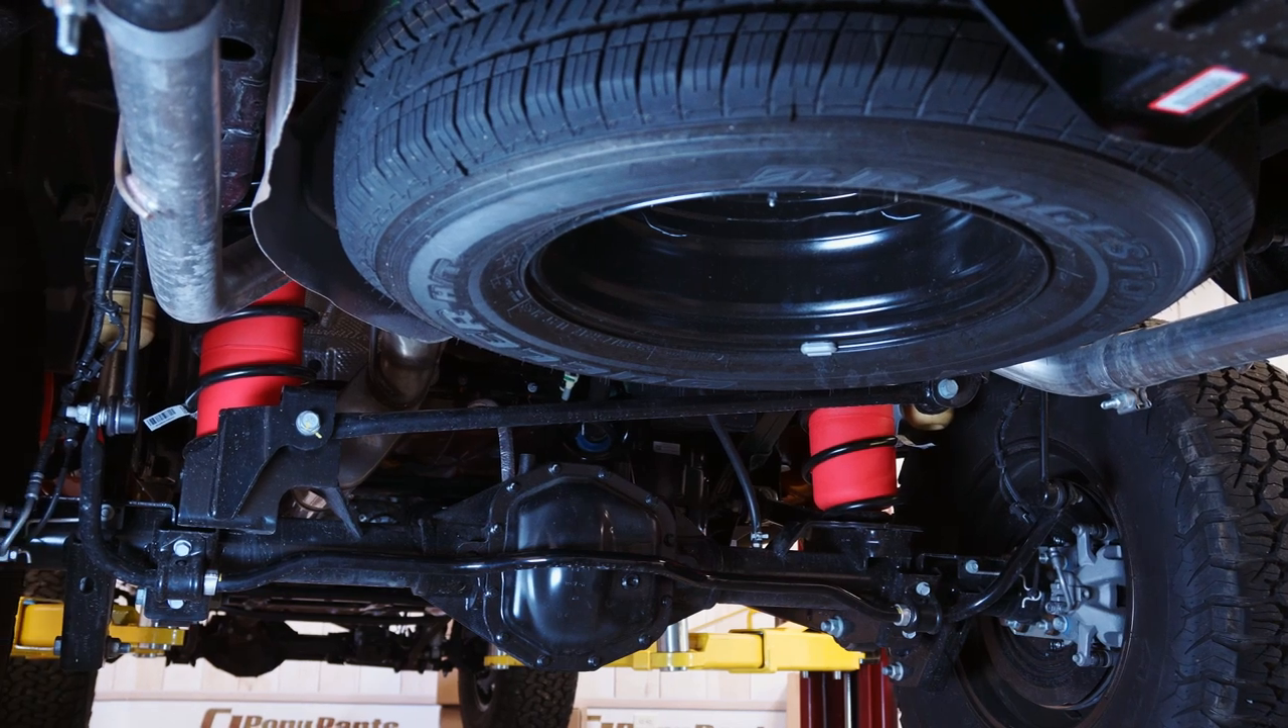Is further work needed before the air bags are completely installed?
No.